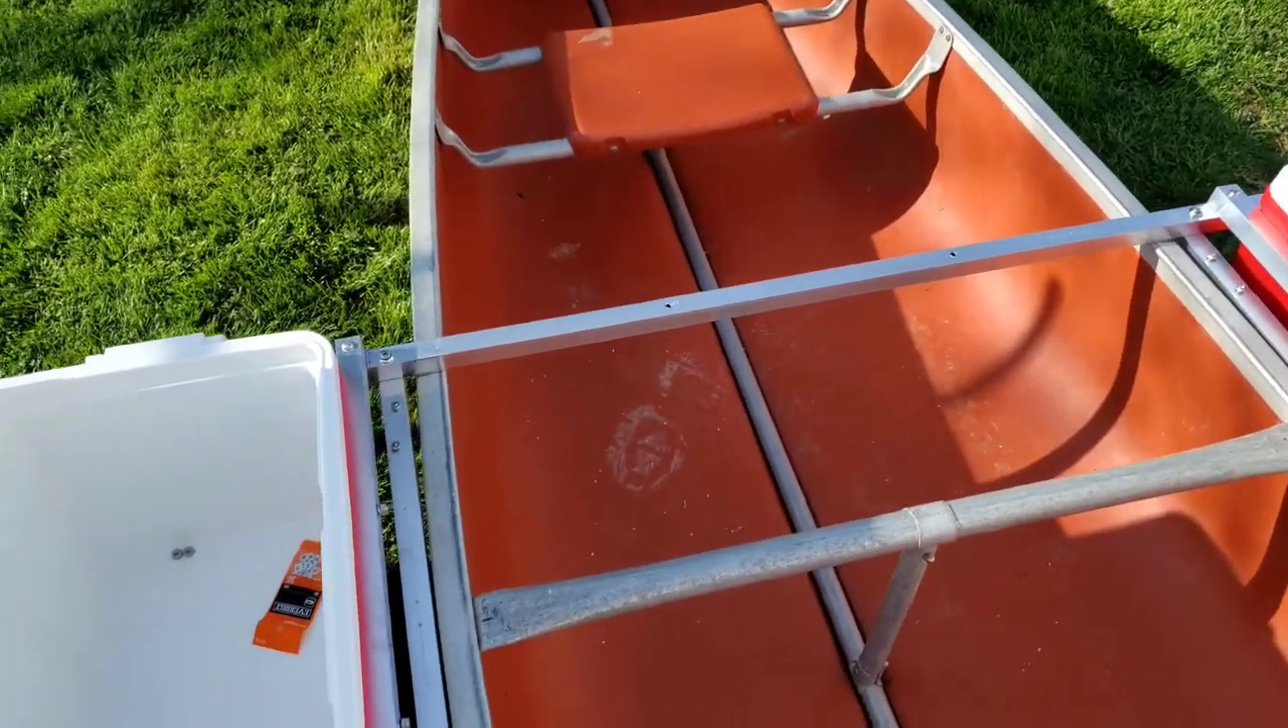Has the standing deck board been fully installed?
No.